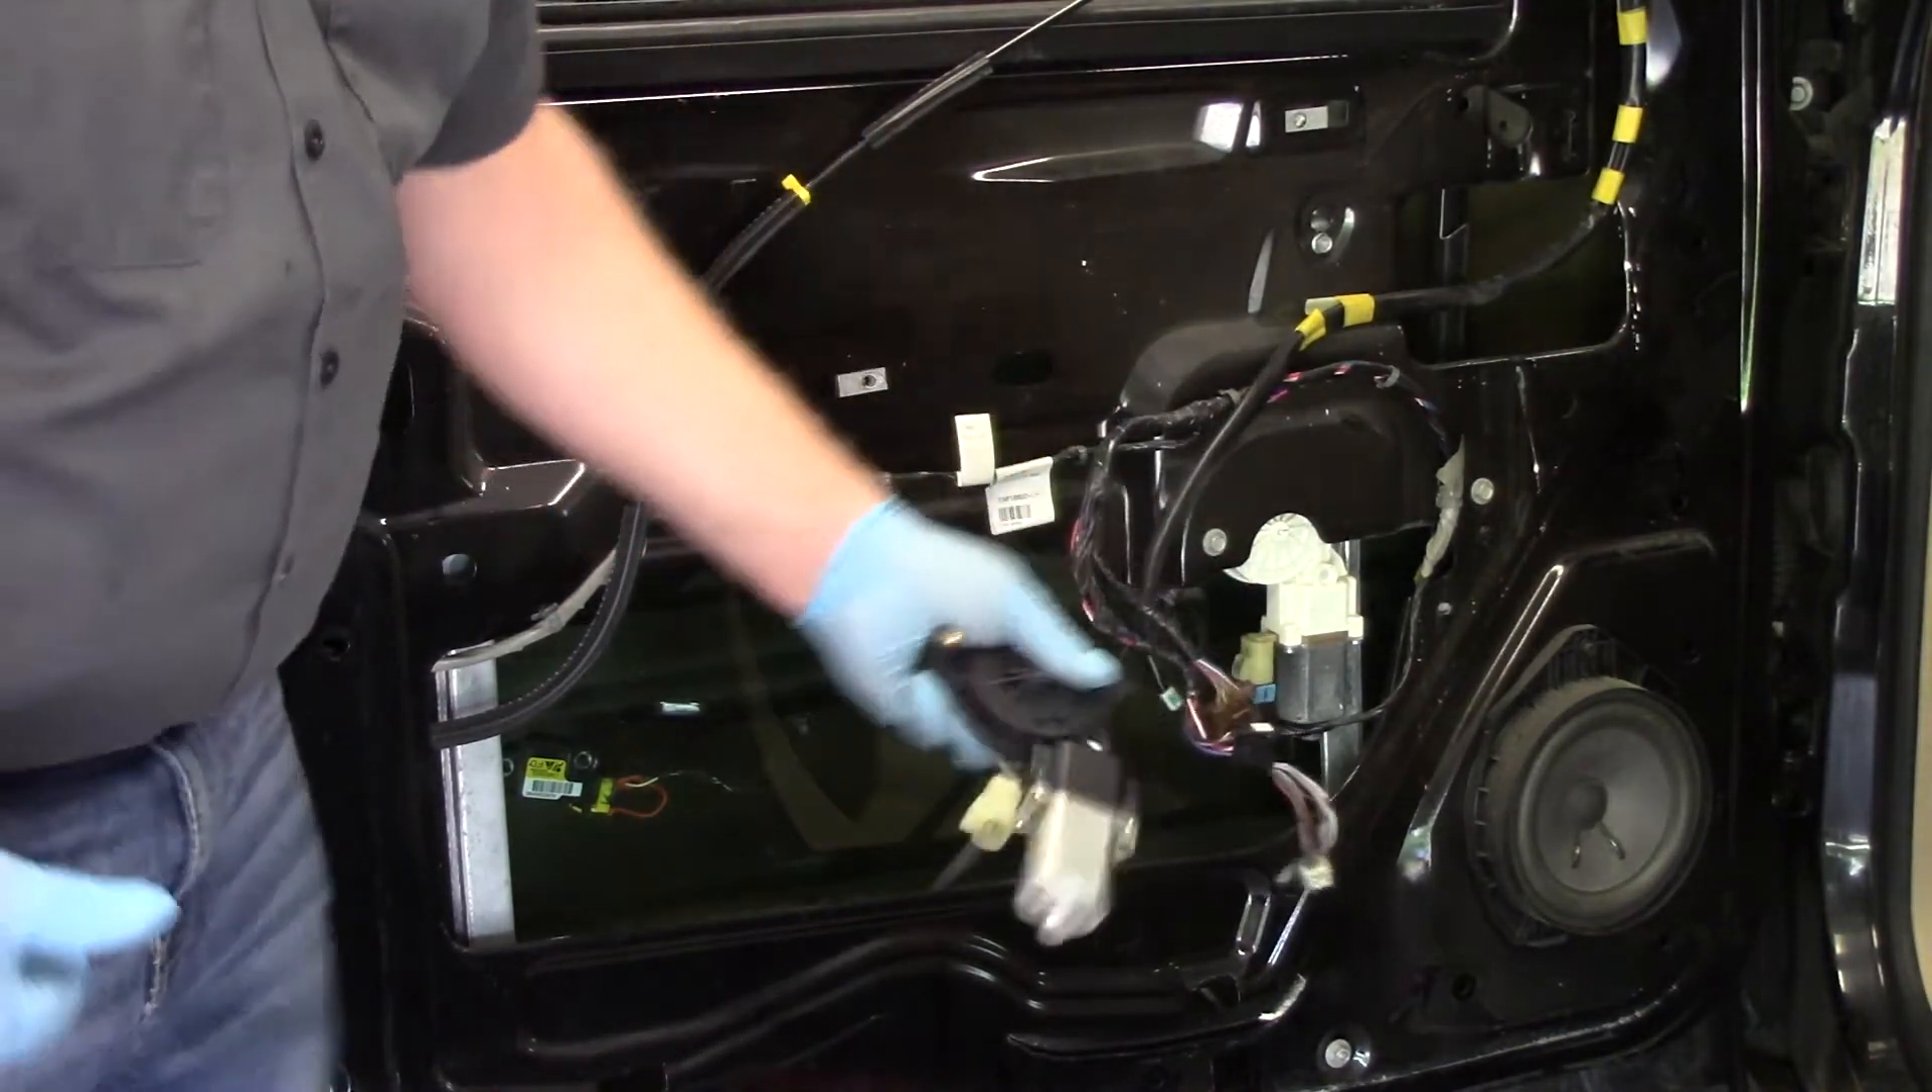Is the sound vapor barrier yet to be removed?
No.